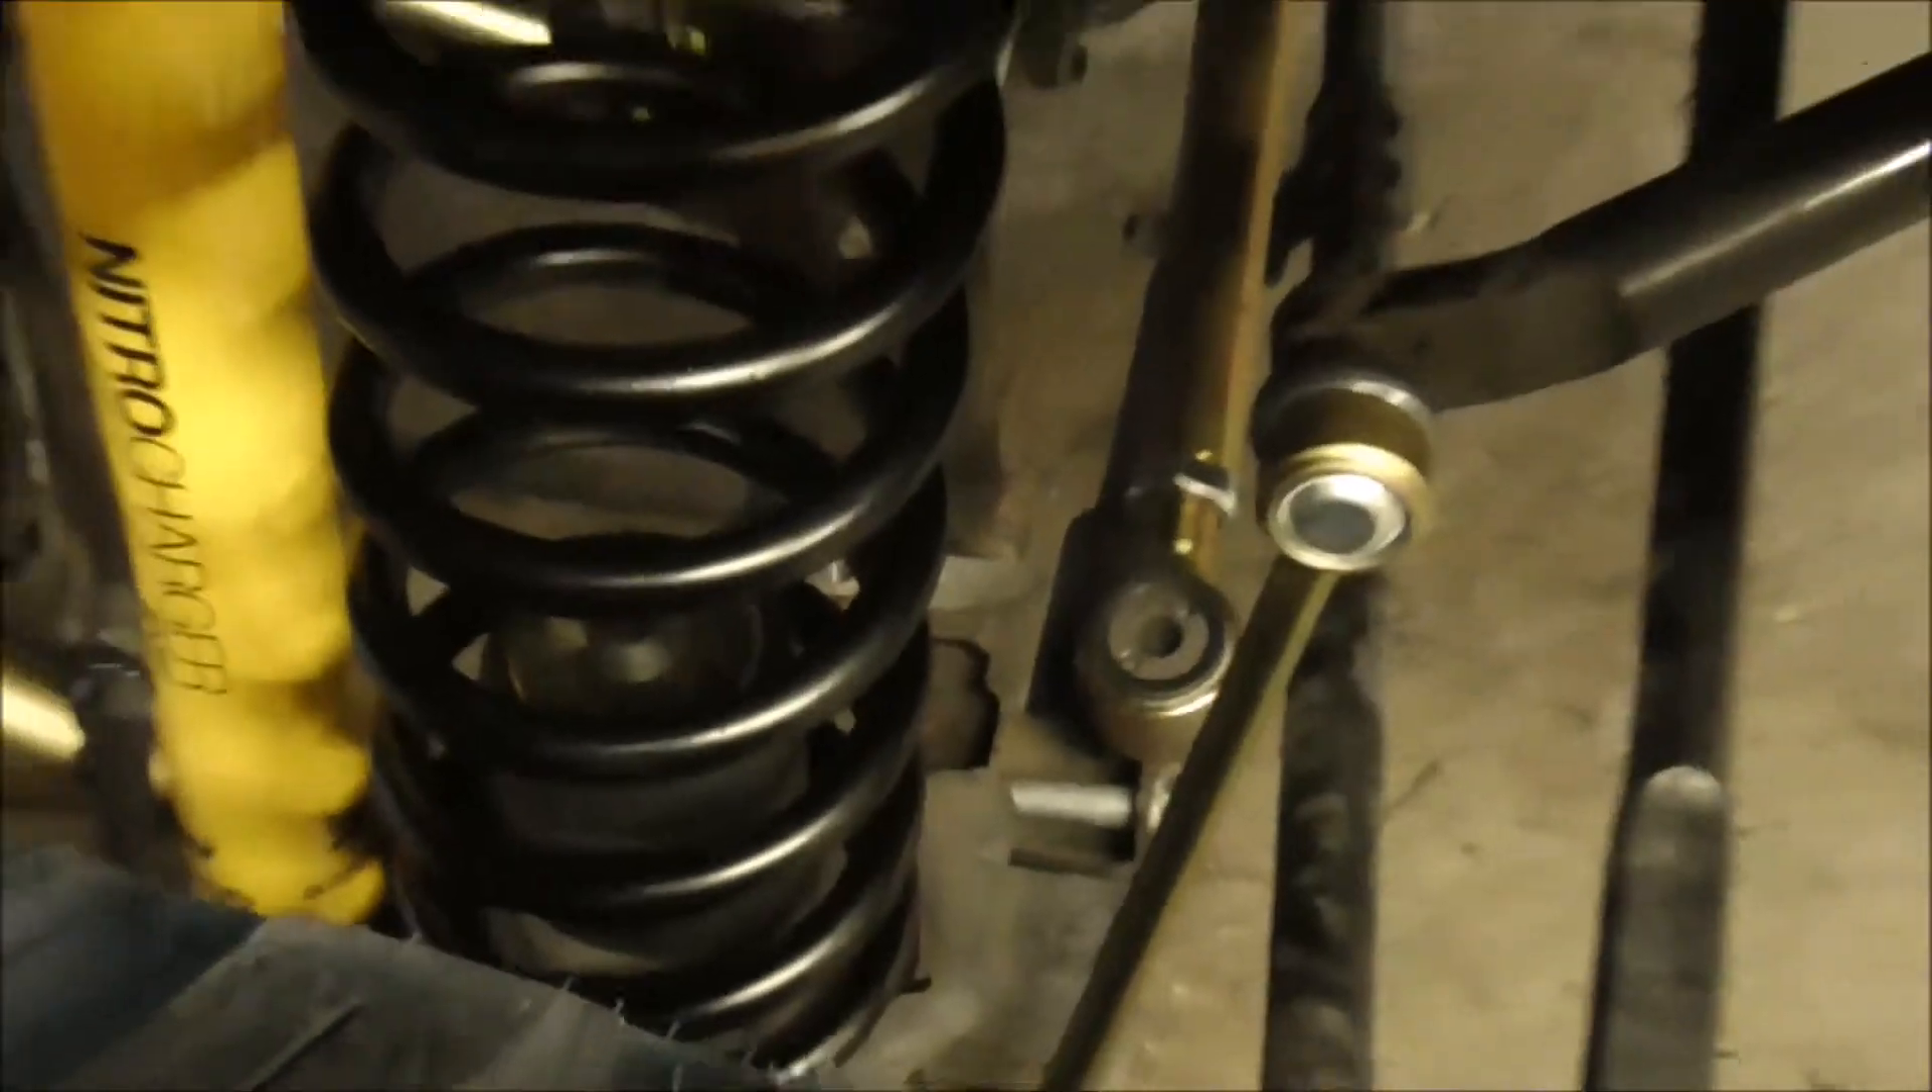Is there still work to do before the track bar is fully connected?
Yes.